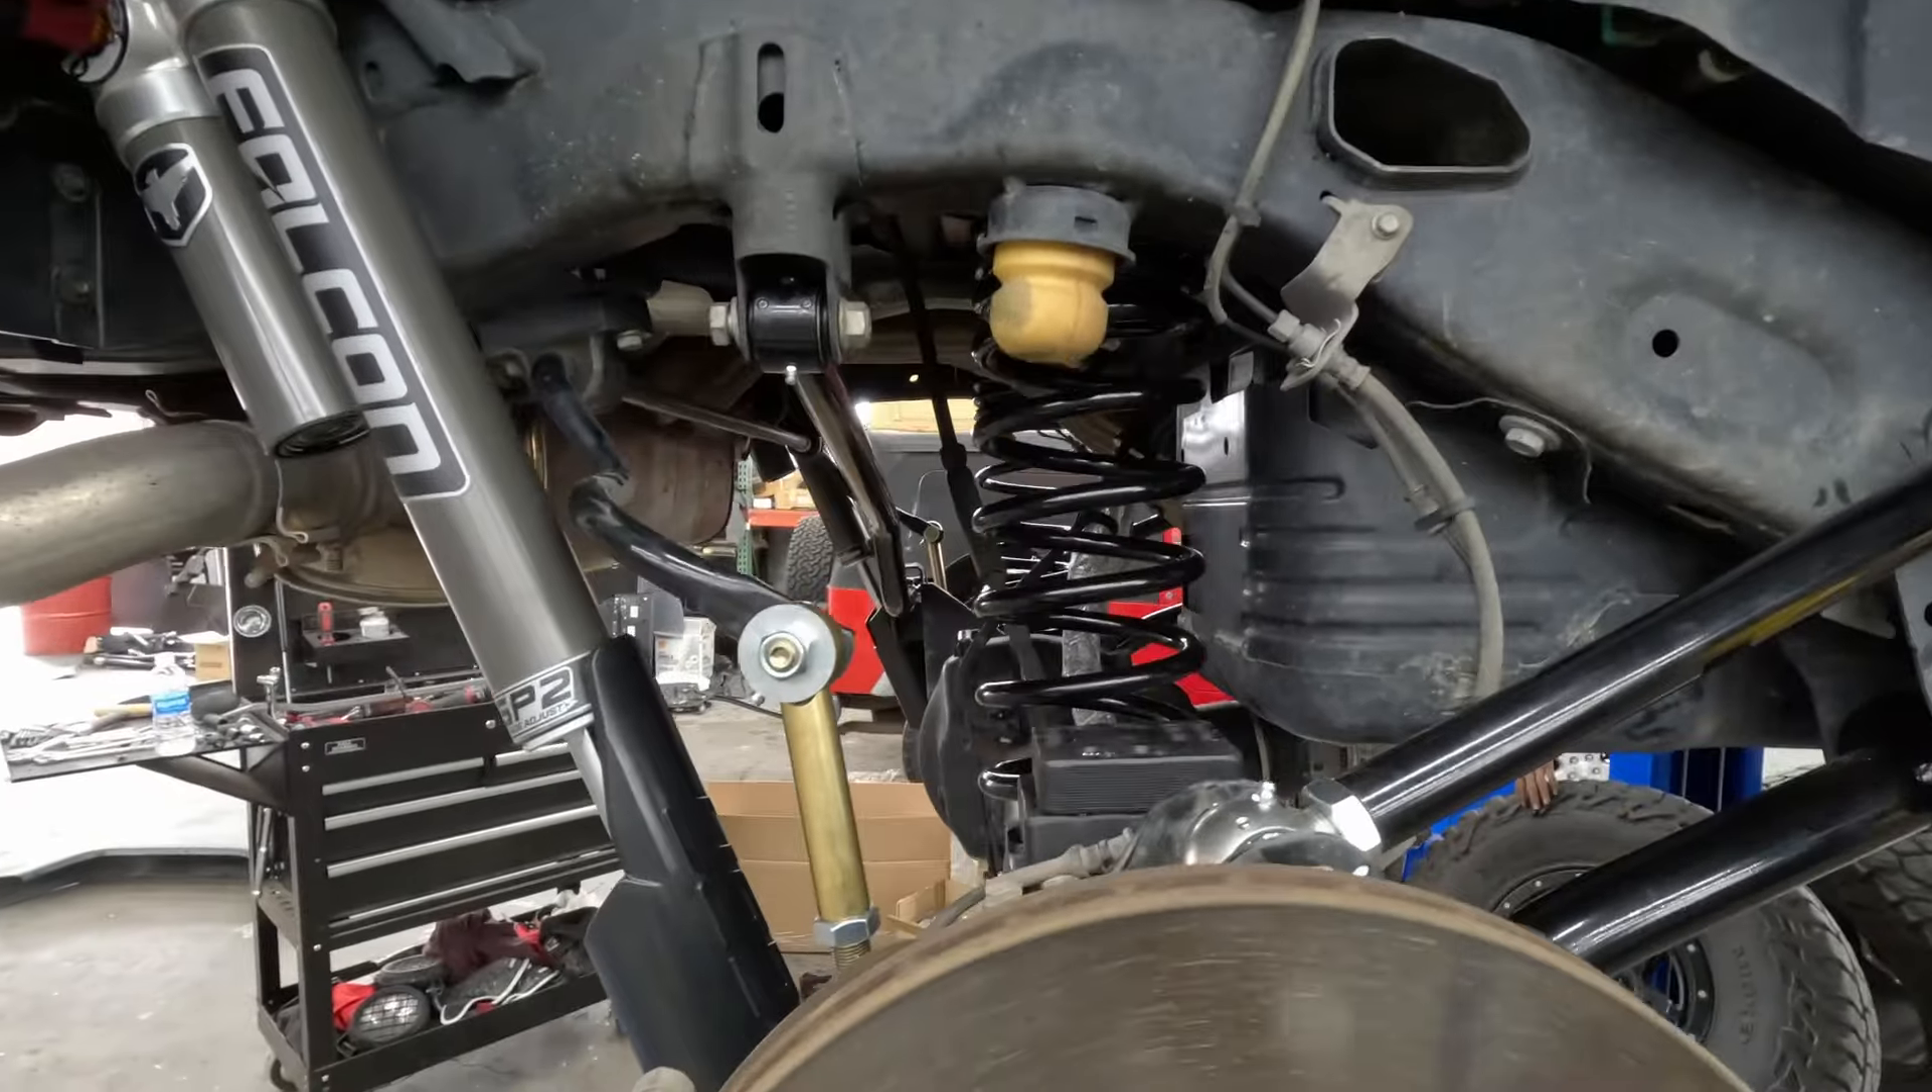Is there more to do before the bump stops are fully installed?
No.